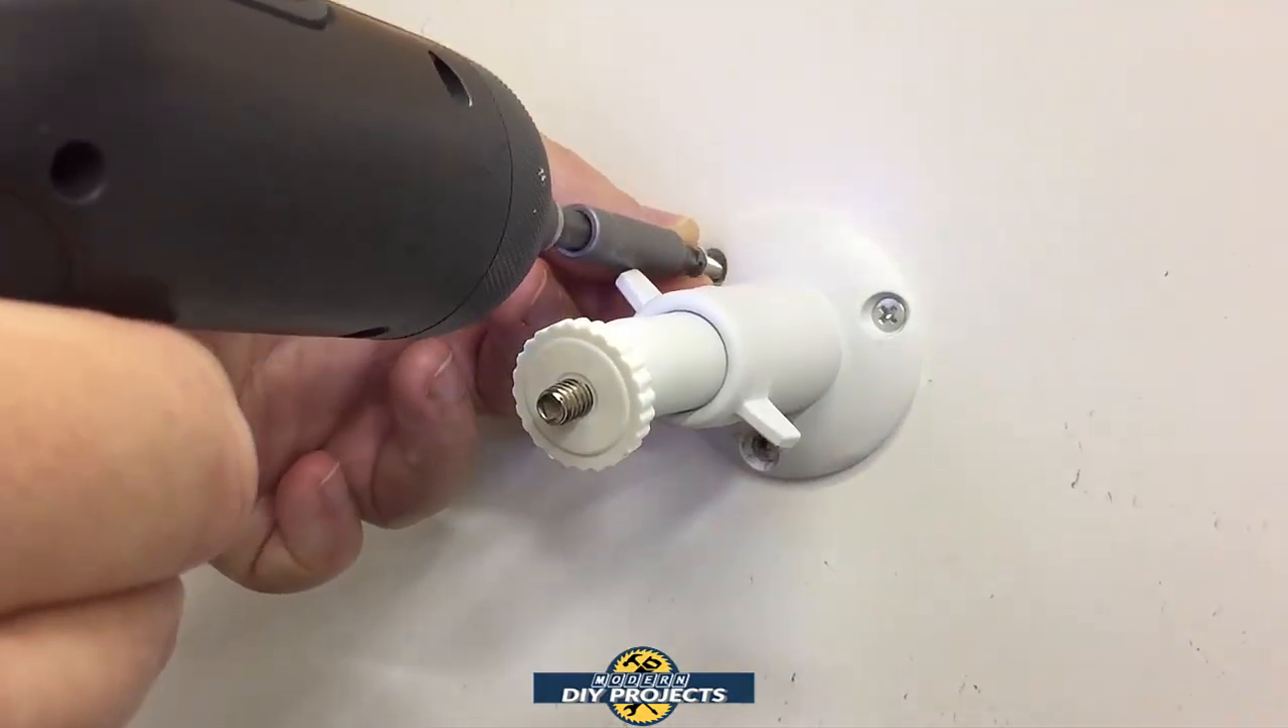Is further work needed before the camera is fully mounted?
Yes.